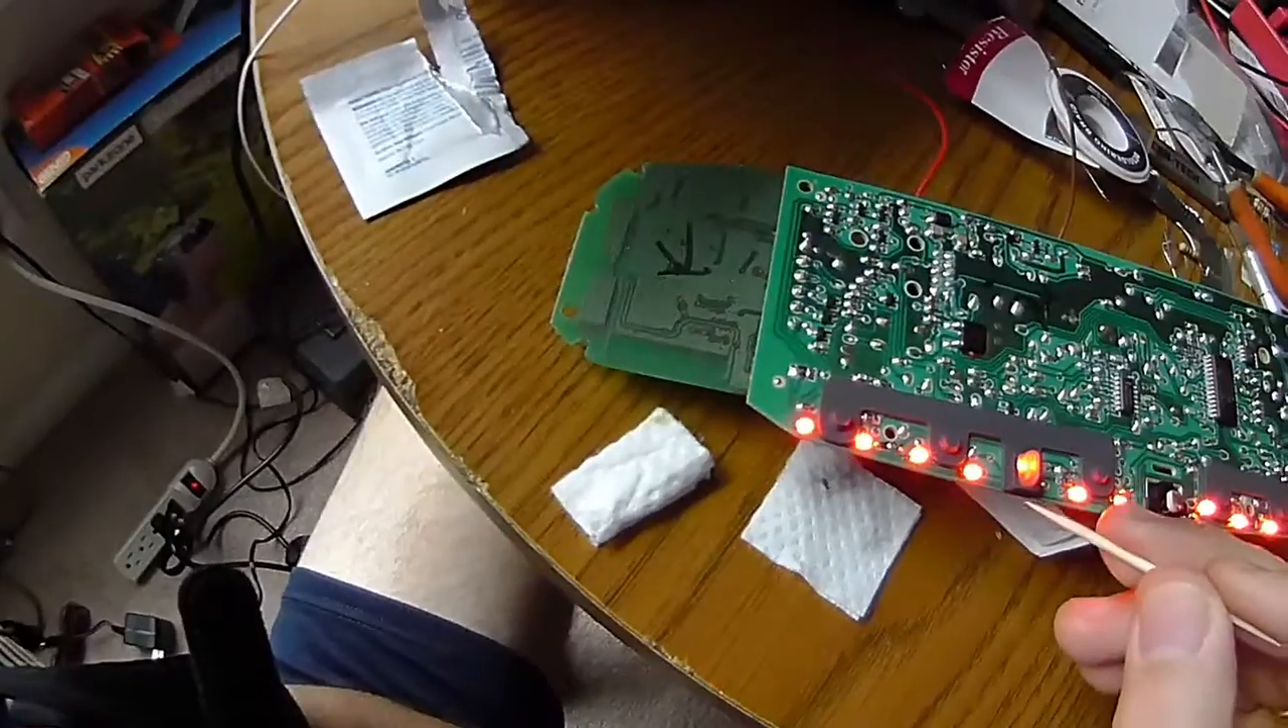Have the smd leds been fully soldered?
Yes.